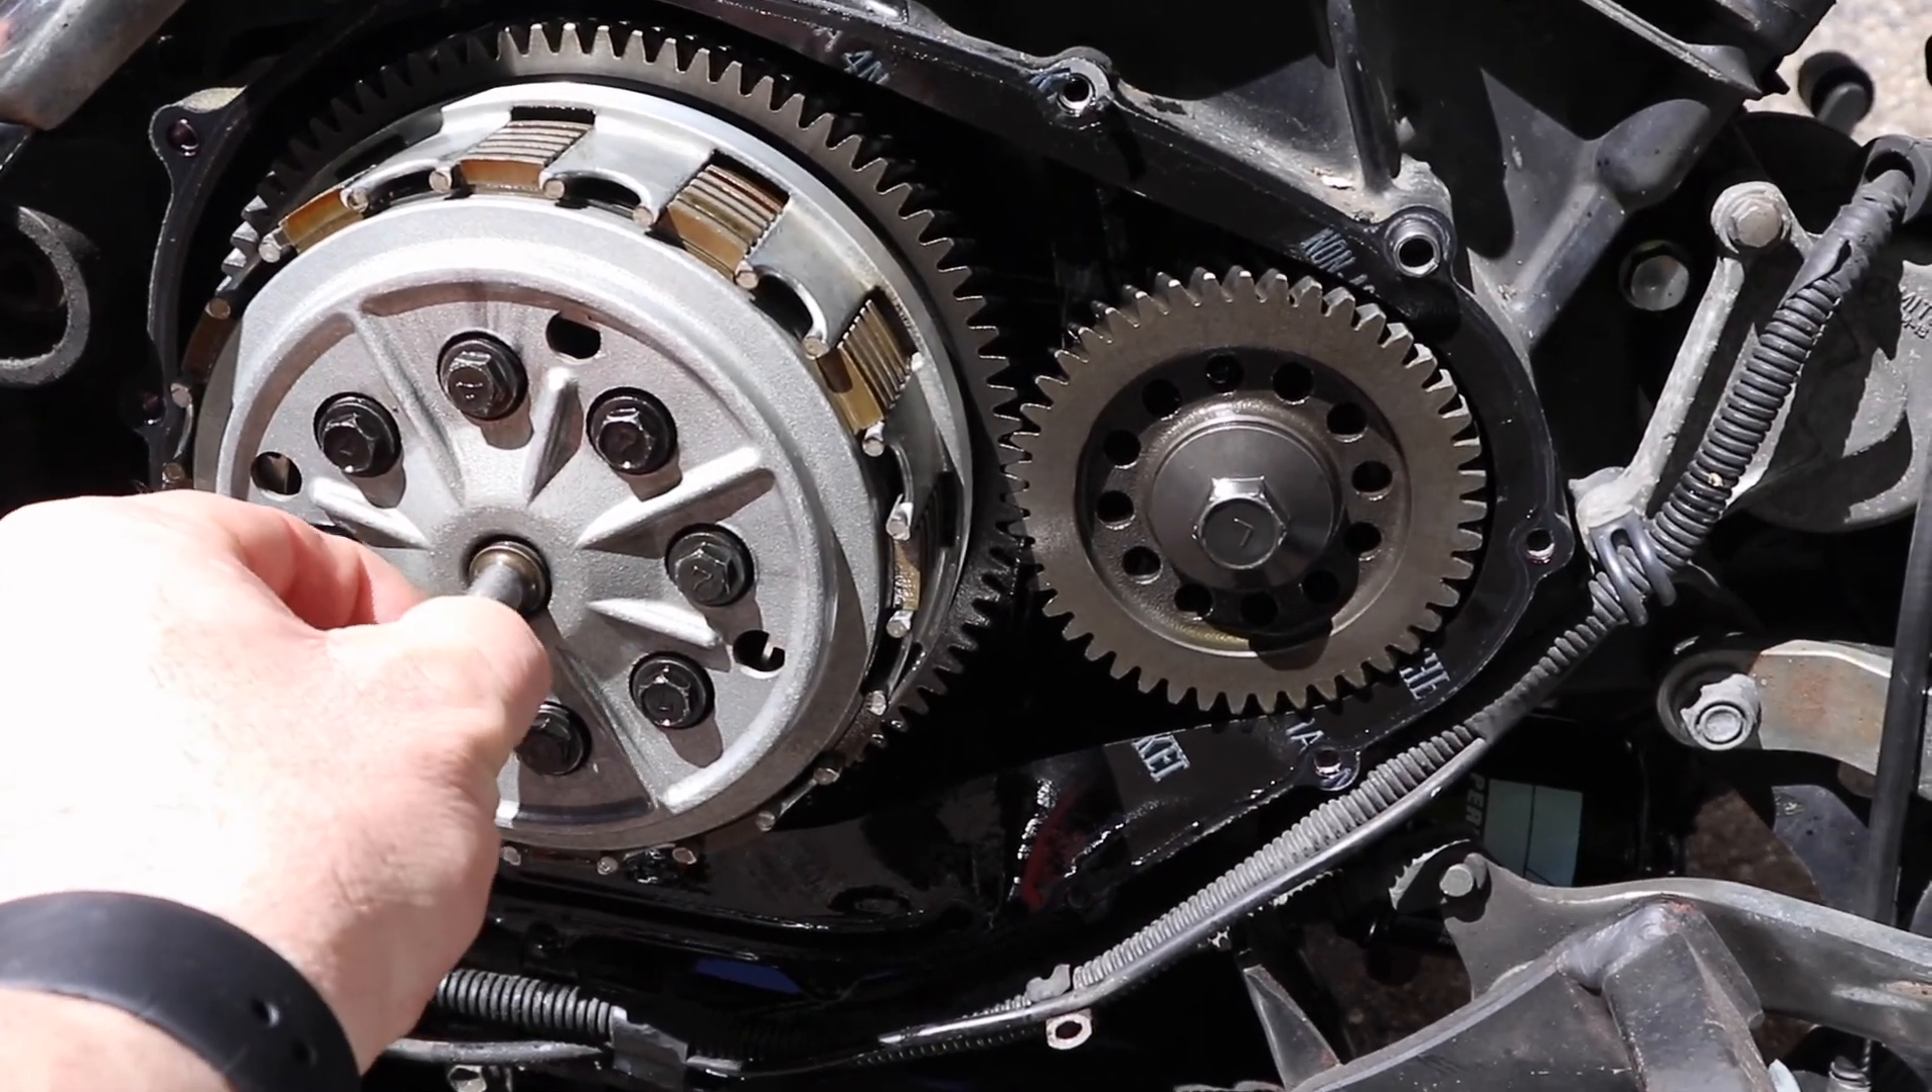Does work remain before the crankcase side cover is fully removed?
No.